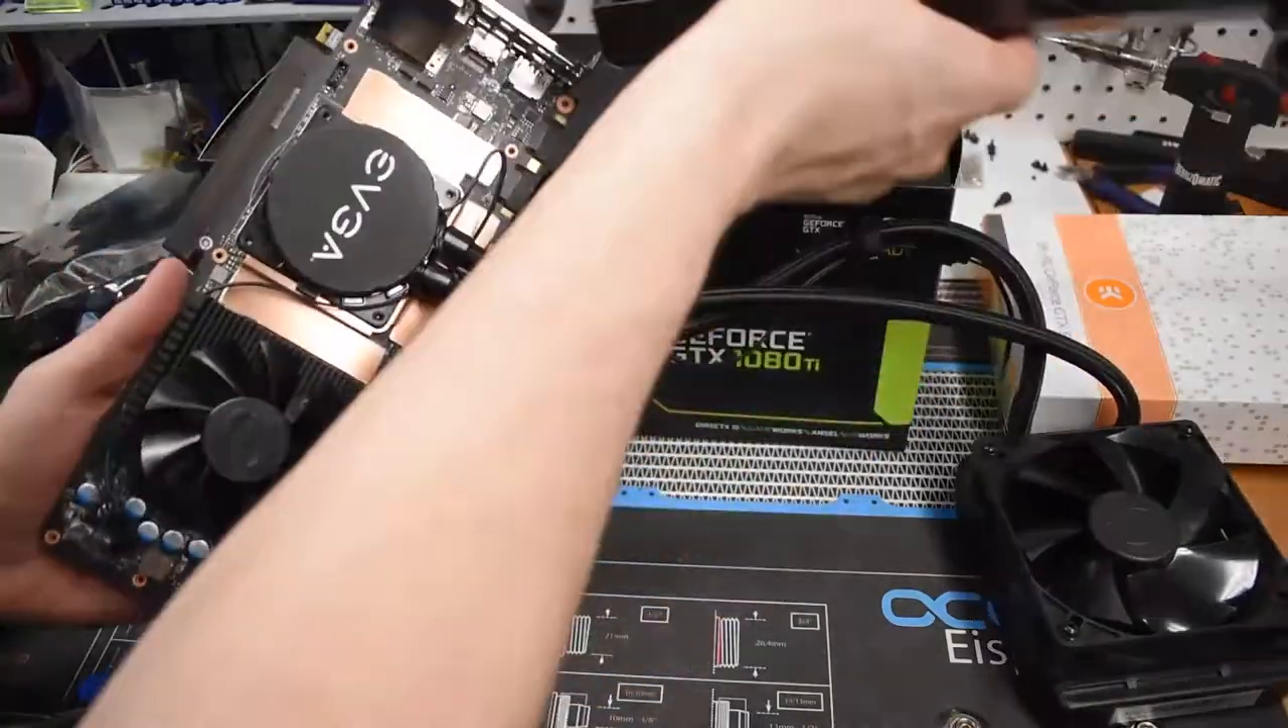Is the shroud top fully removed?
Yes.